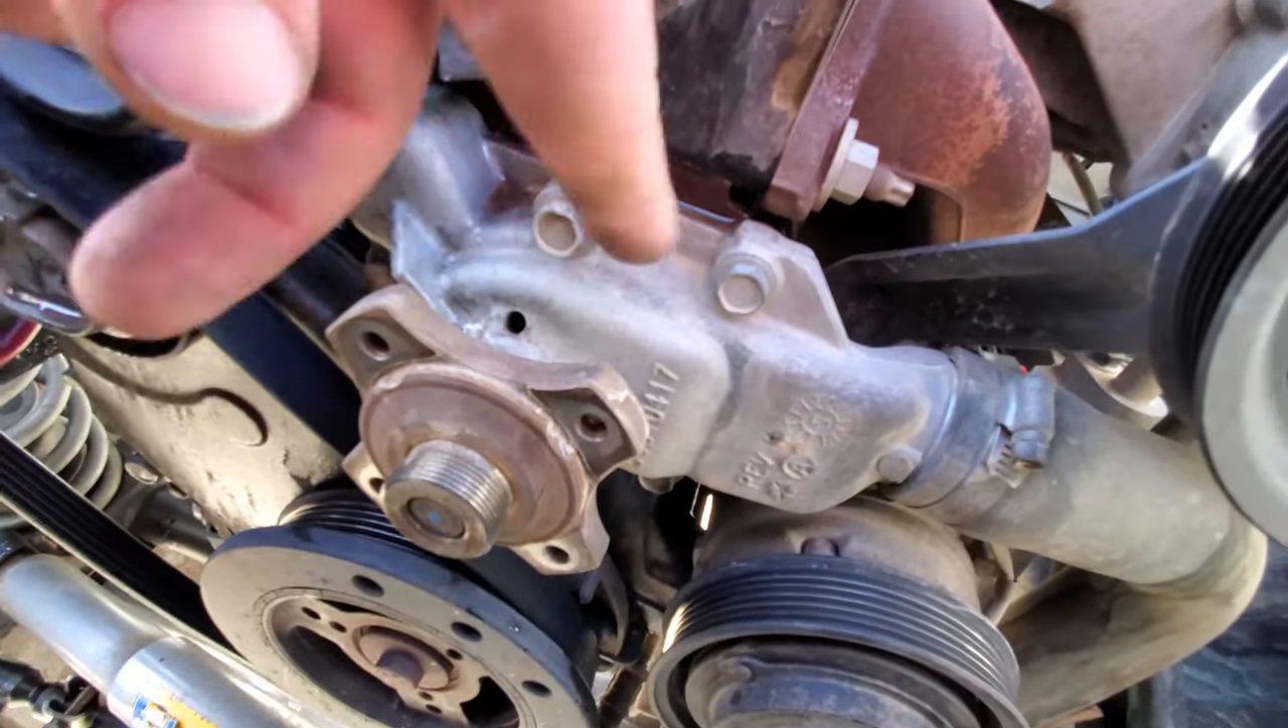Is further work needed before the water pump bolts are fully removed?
Yes.